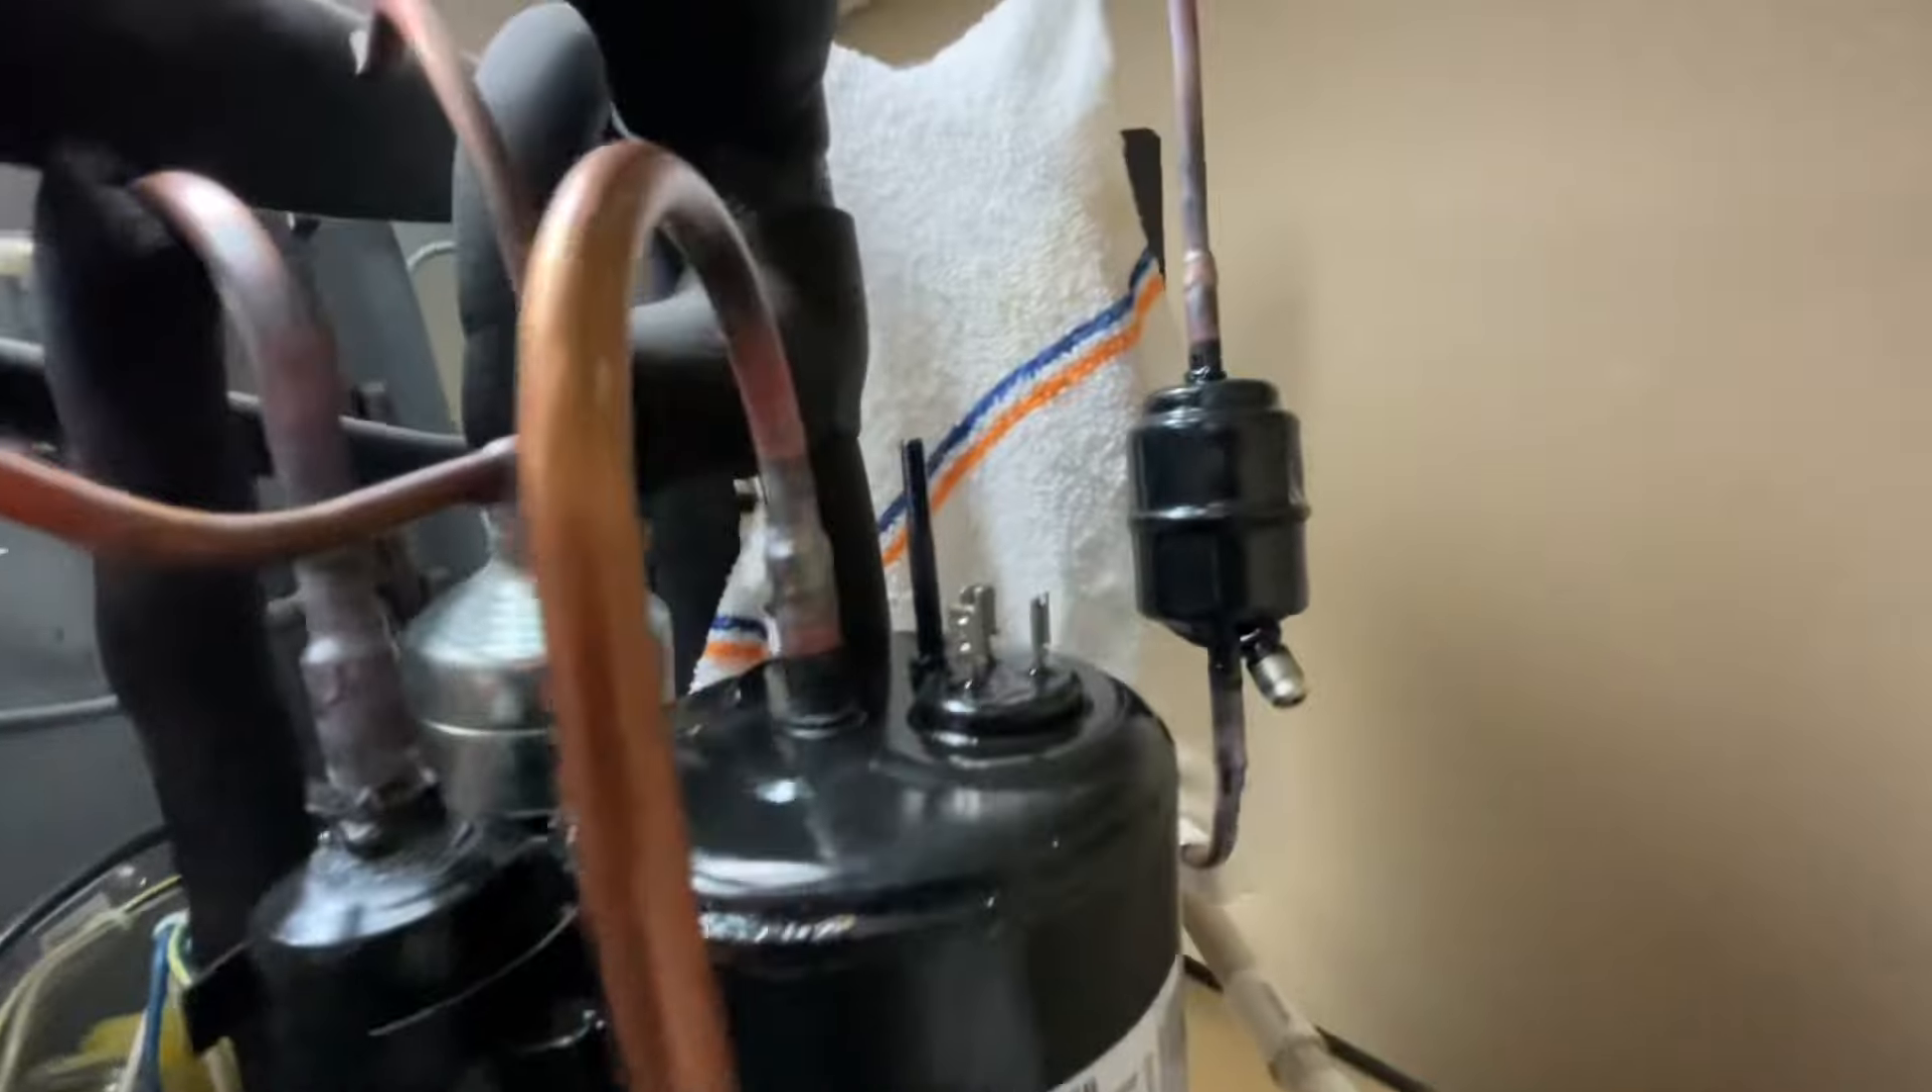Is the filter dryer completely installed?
Yes.